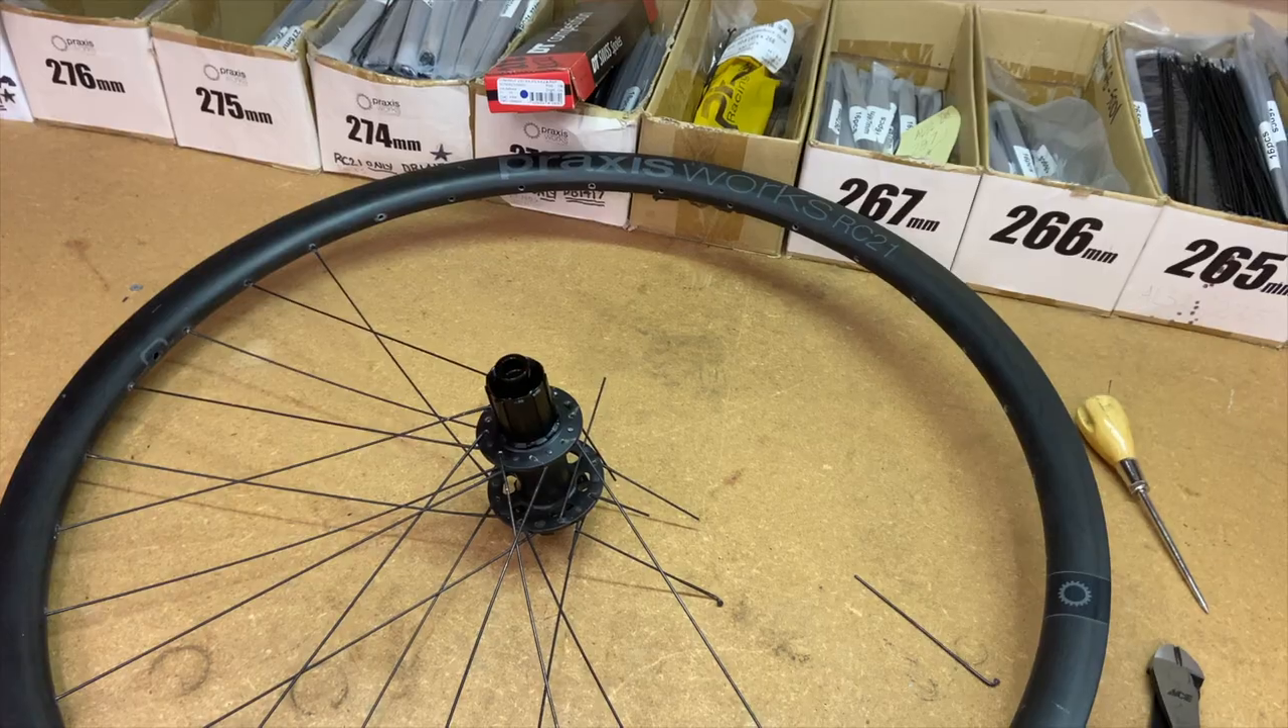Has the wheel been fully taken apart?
No.